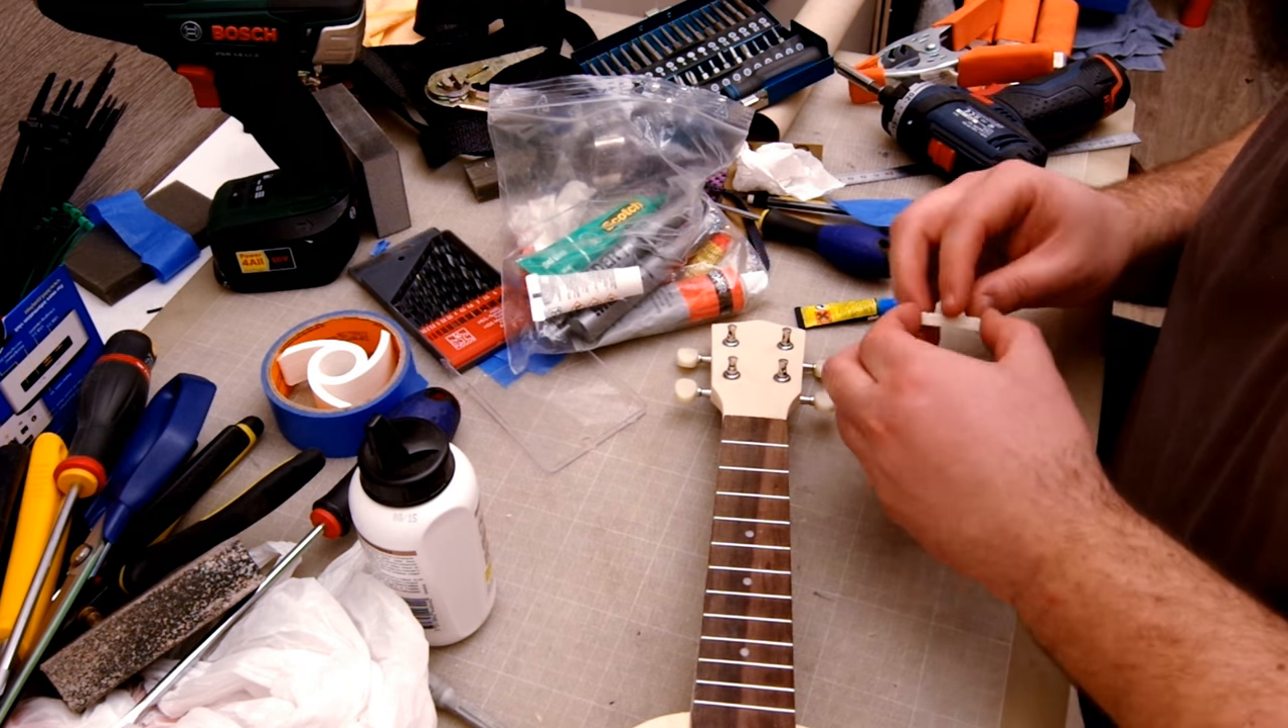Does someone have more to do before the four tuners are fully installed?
No.